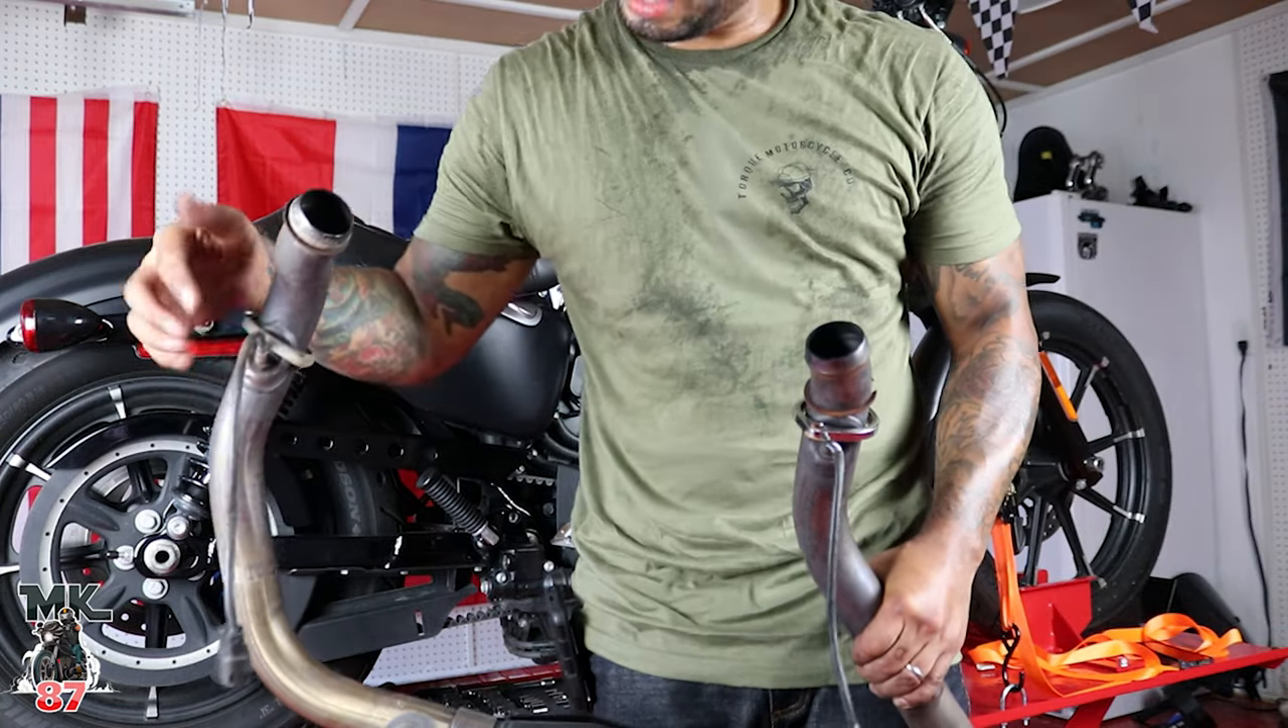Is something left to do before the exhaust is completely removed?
No.